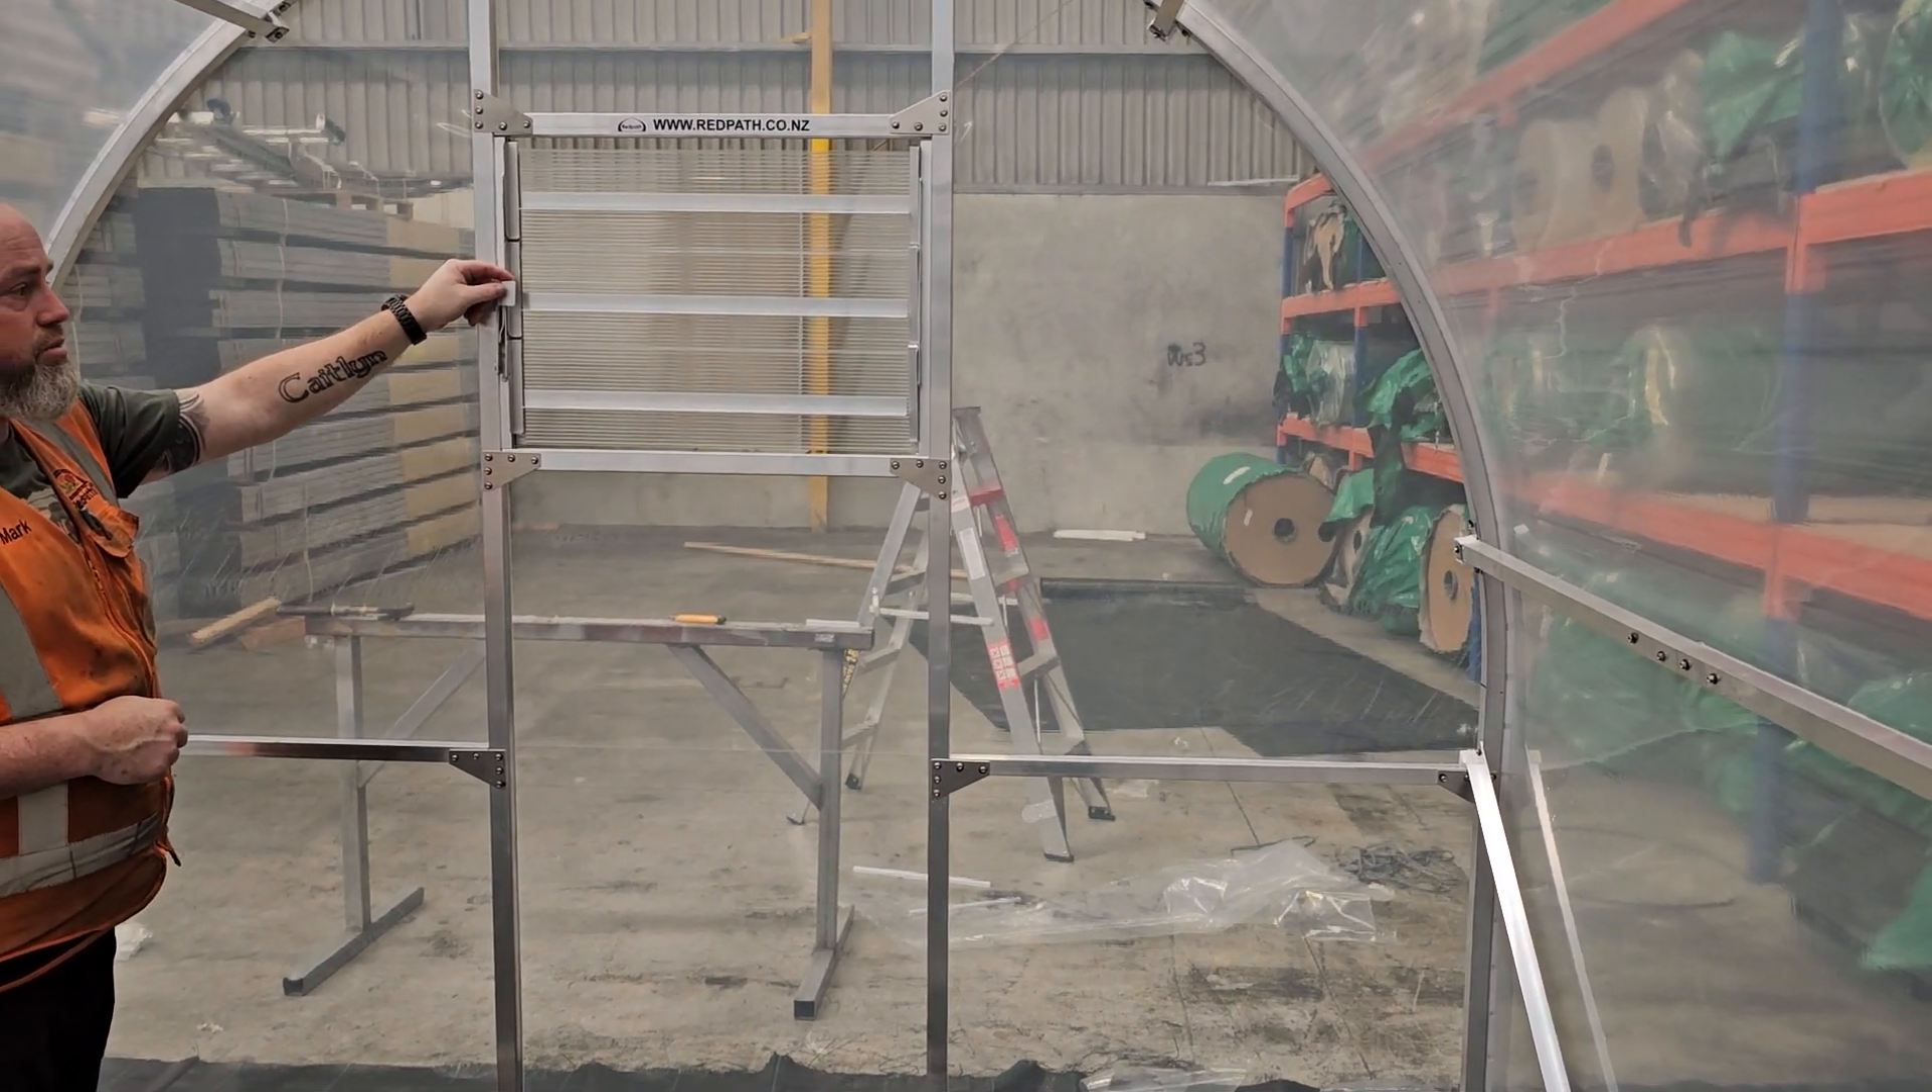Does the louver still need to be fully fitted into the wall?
No.